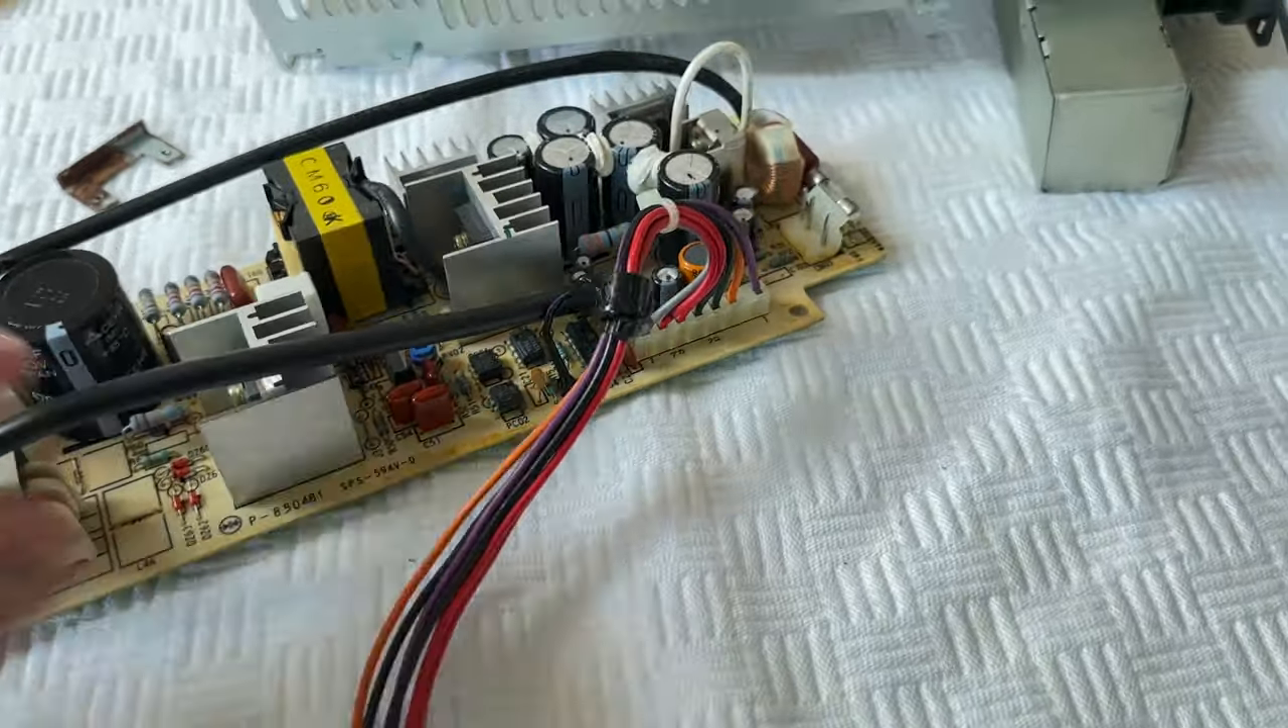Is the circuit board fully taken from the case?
Yes.